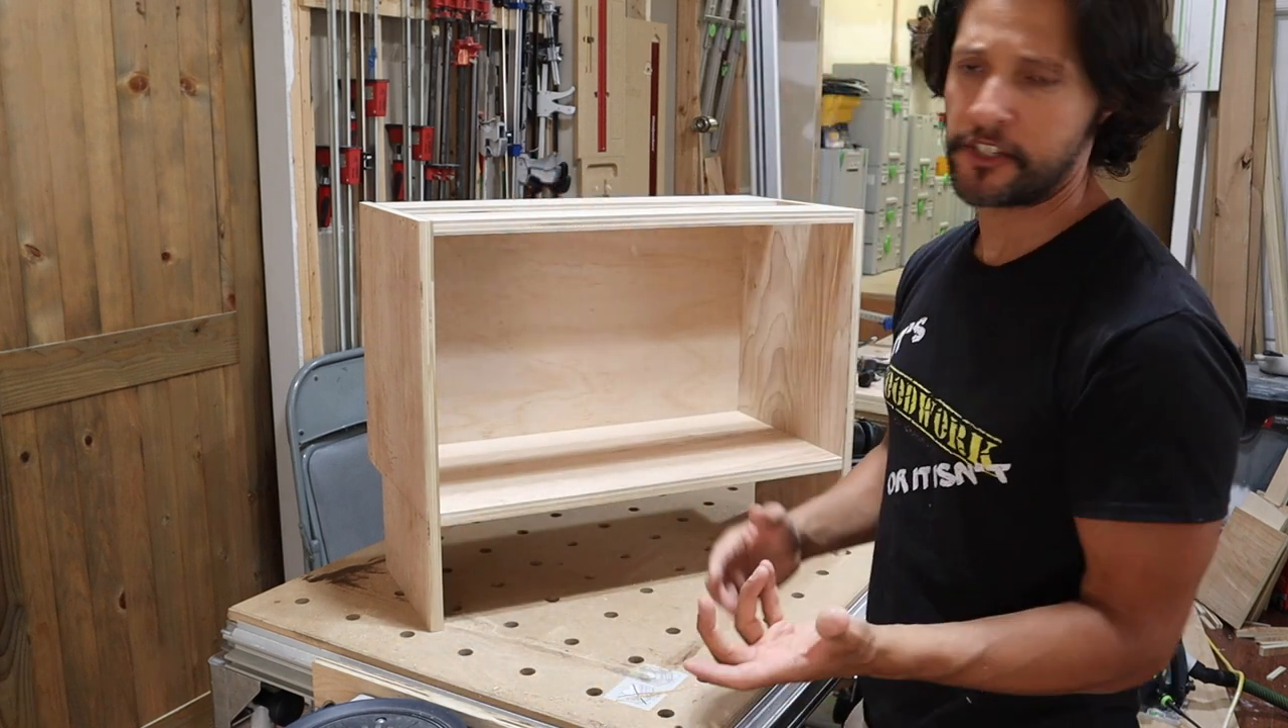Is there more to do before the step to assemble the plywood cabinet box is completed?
No.